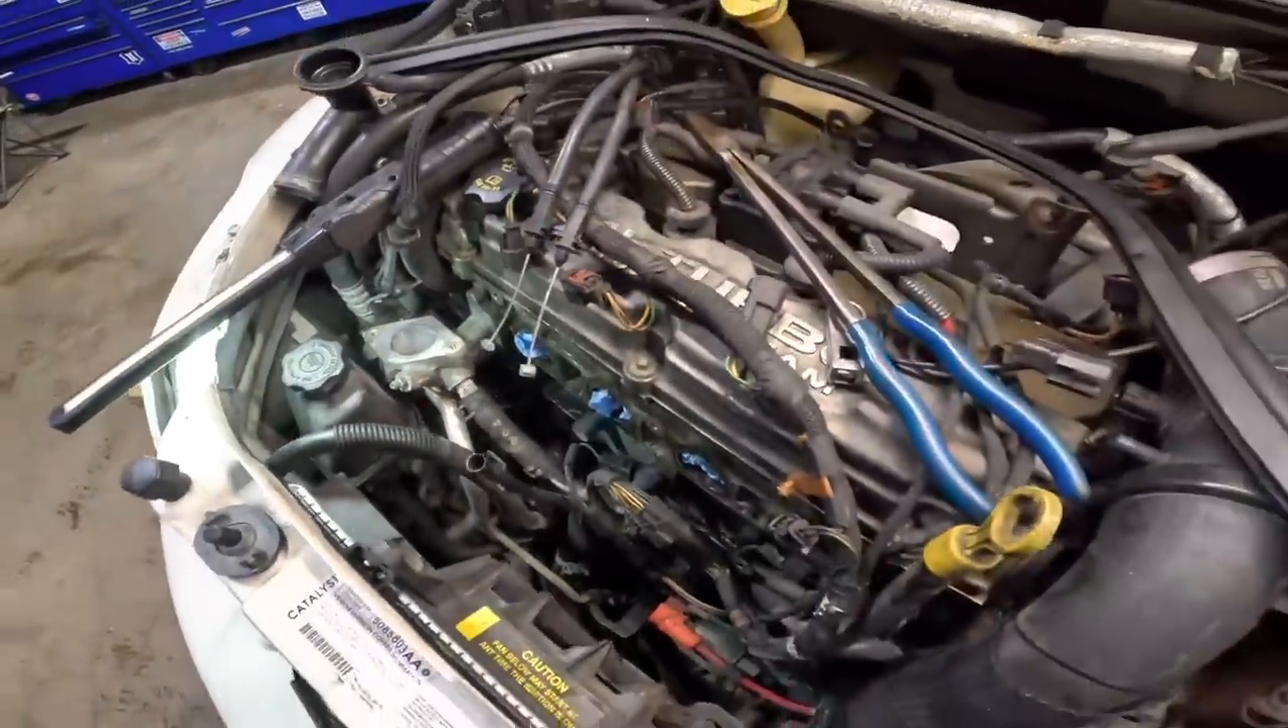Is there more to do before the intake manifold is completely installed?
Yes.